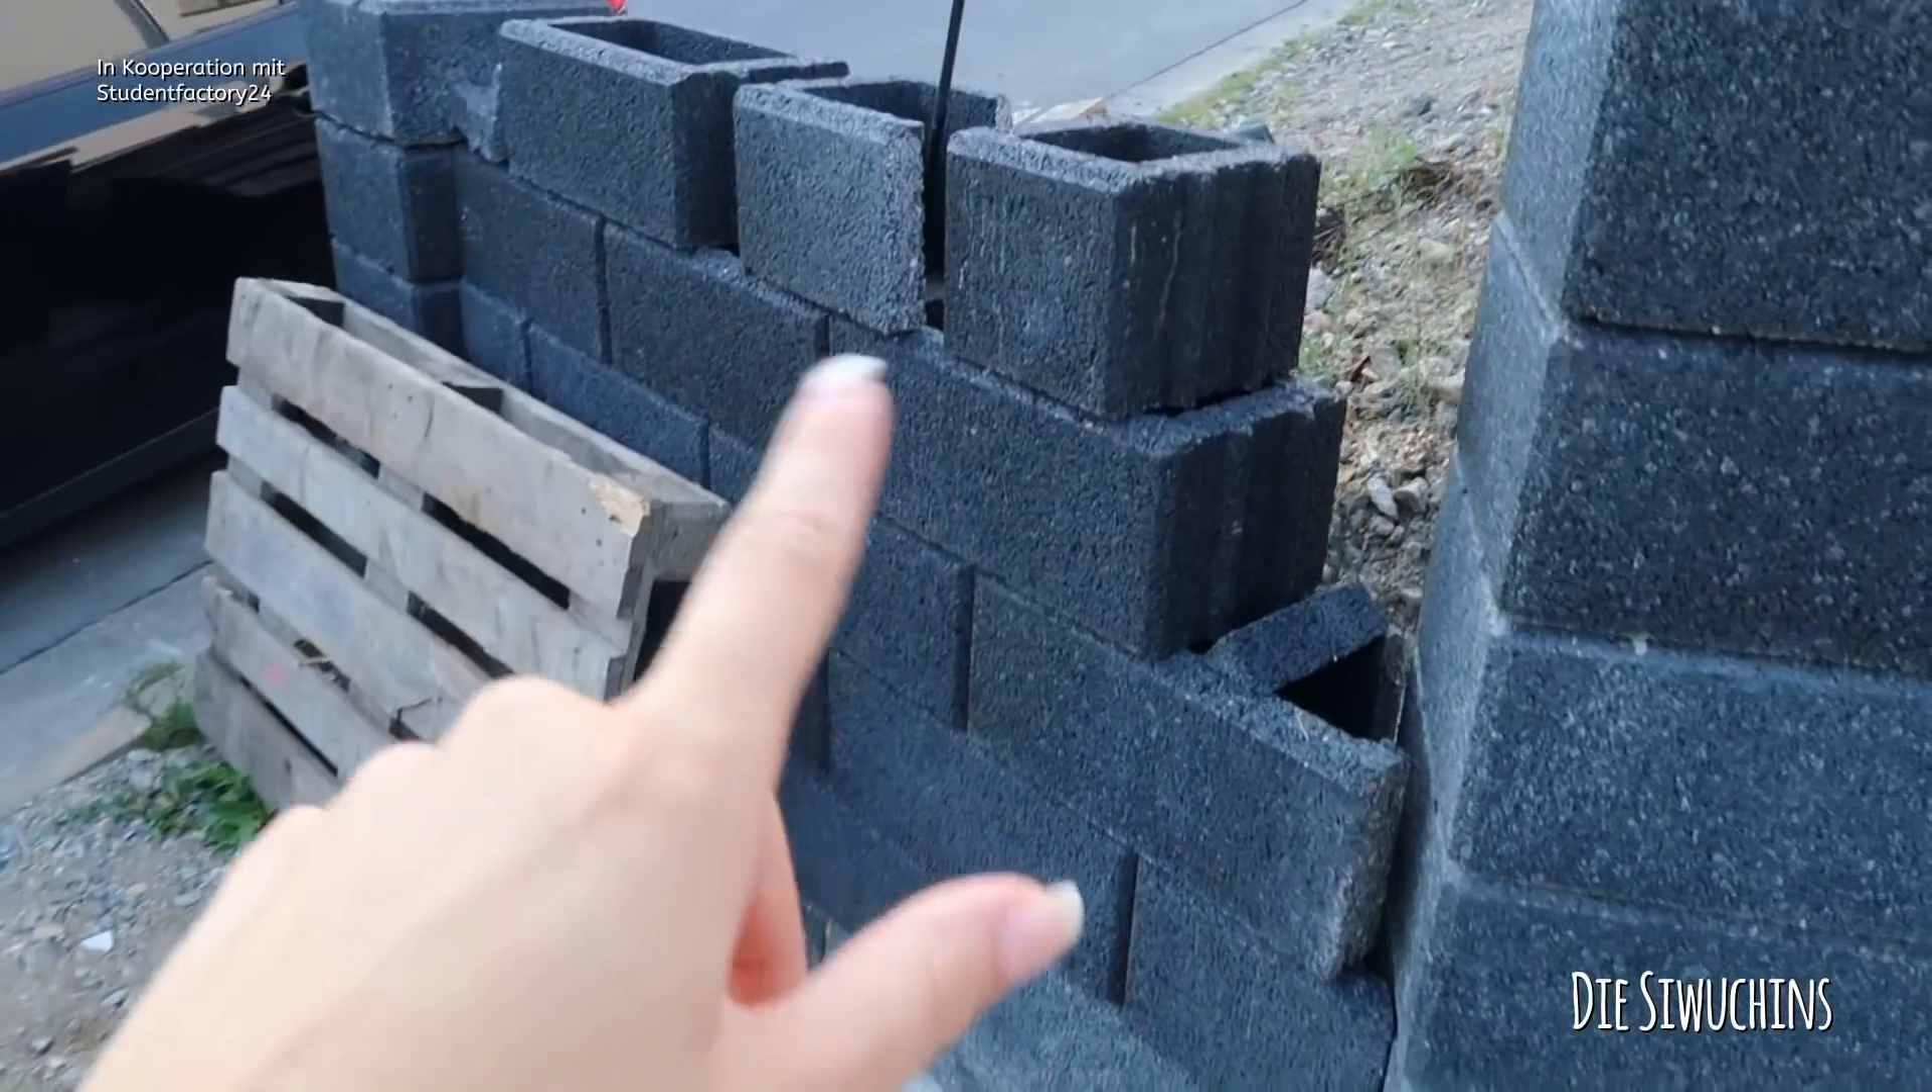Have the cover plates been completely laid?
No.